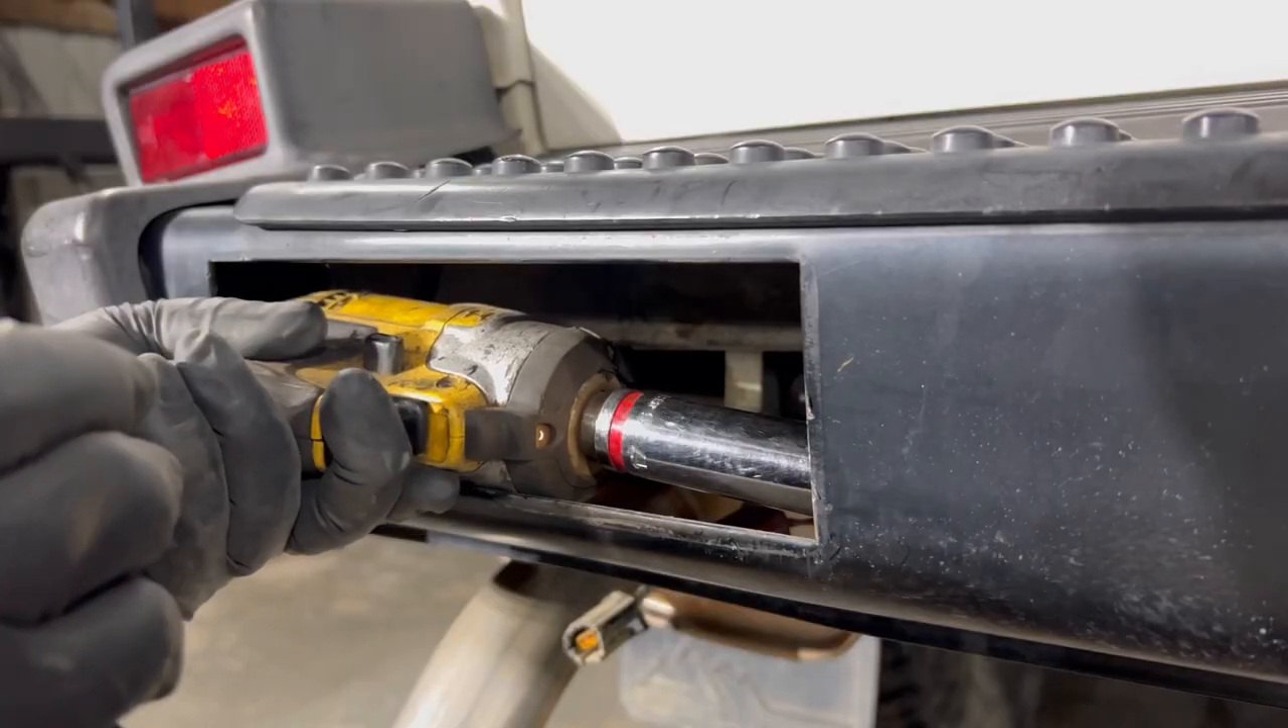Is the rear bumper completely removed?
No.